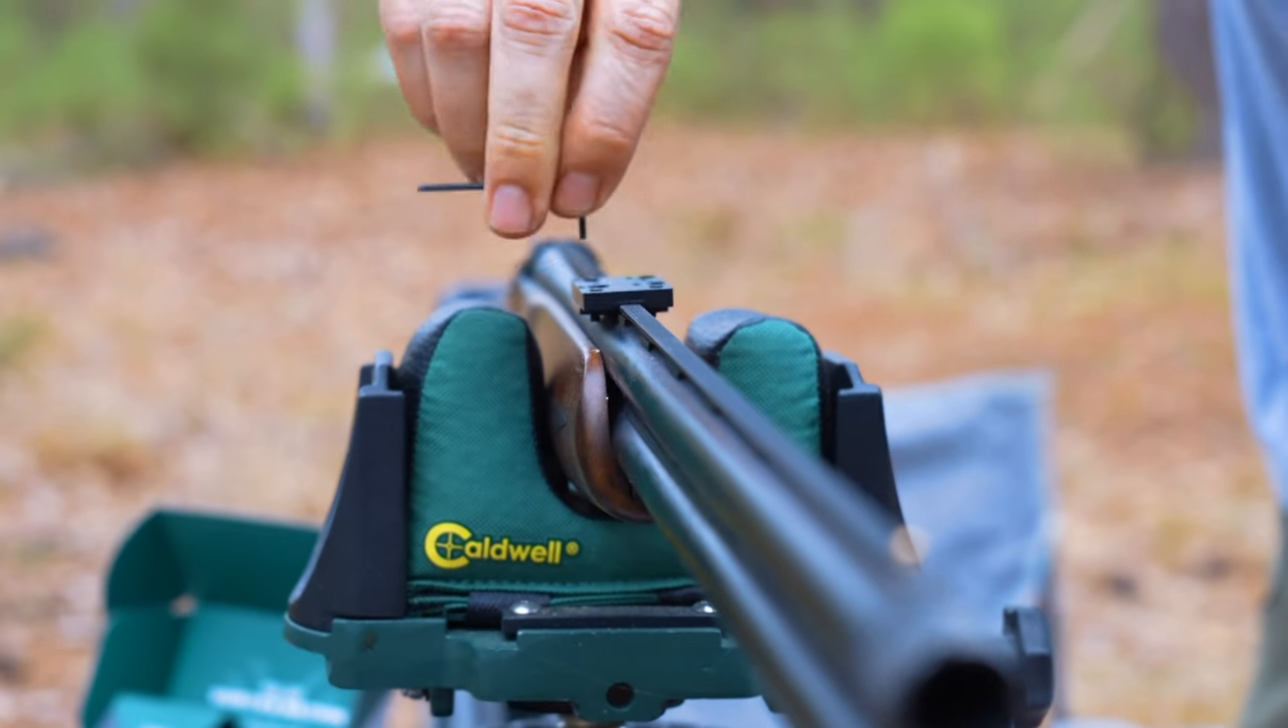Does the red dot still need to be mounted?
Yes.